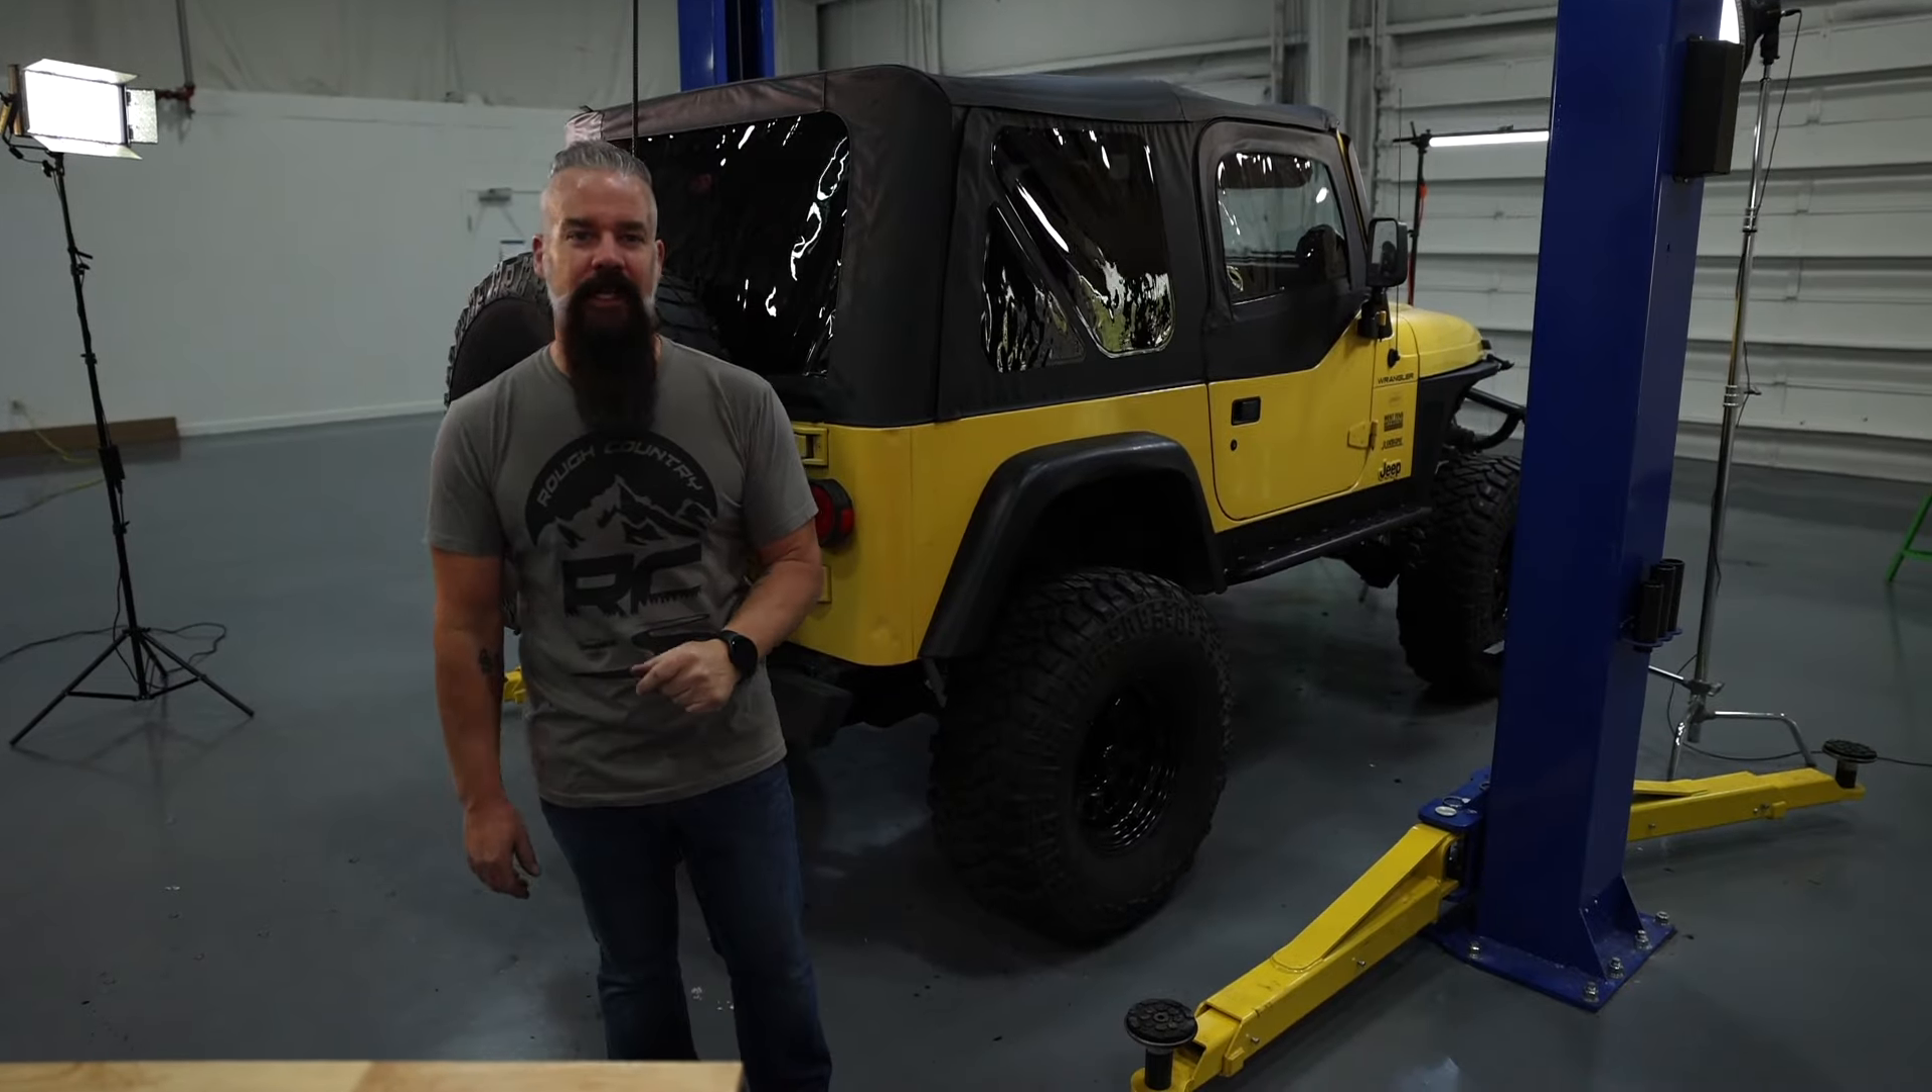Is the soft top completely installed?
Yes.